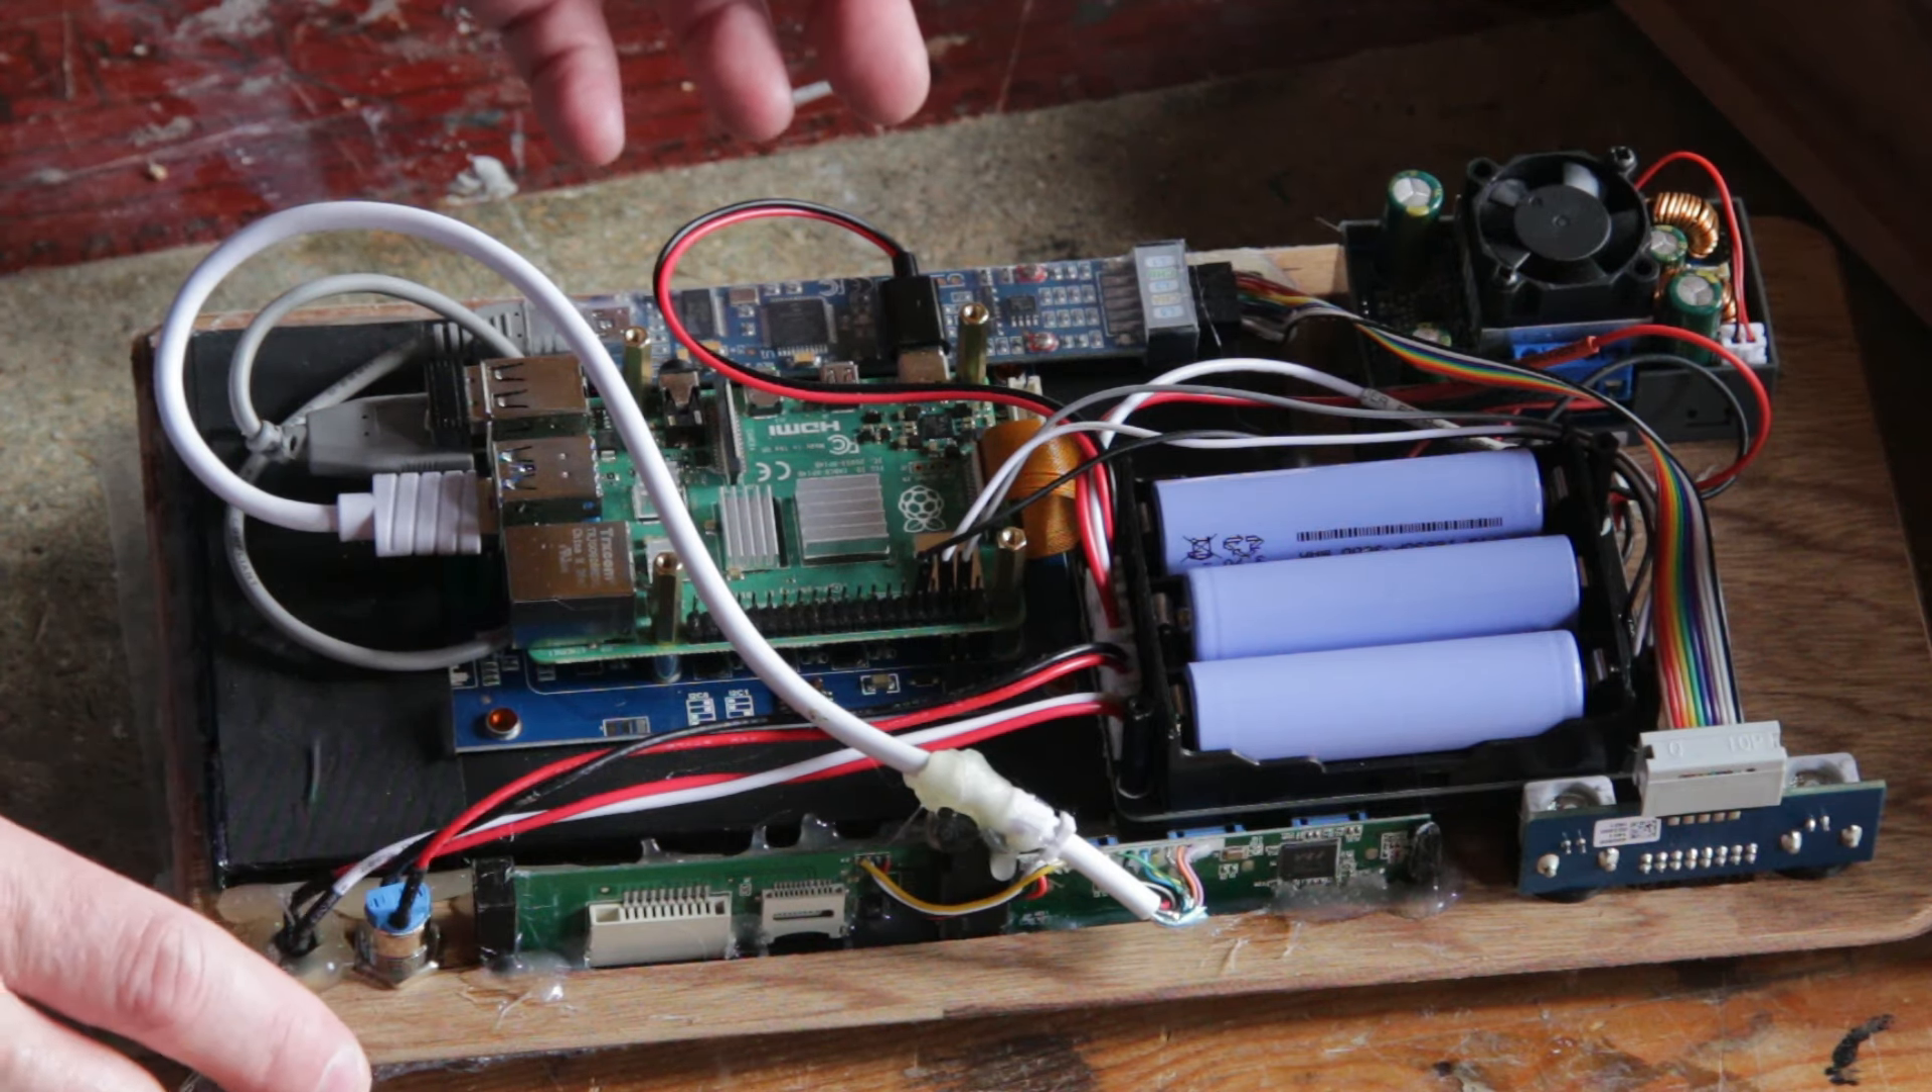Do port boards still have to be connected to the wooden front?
No.